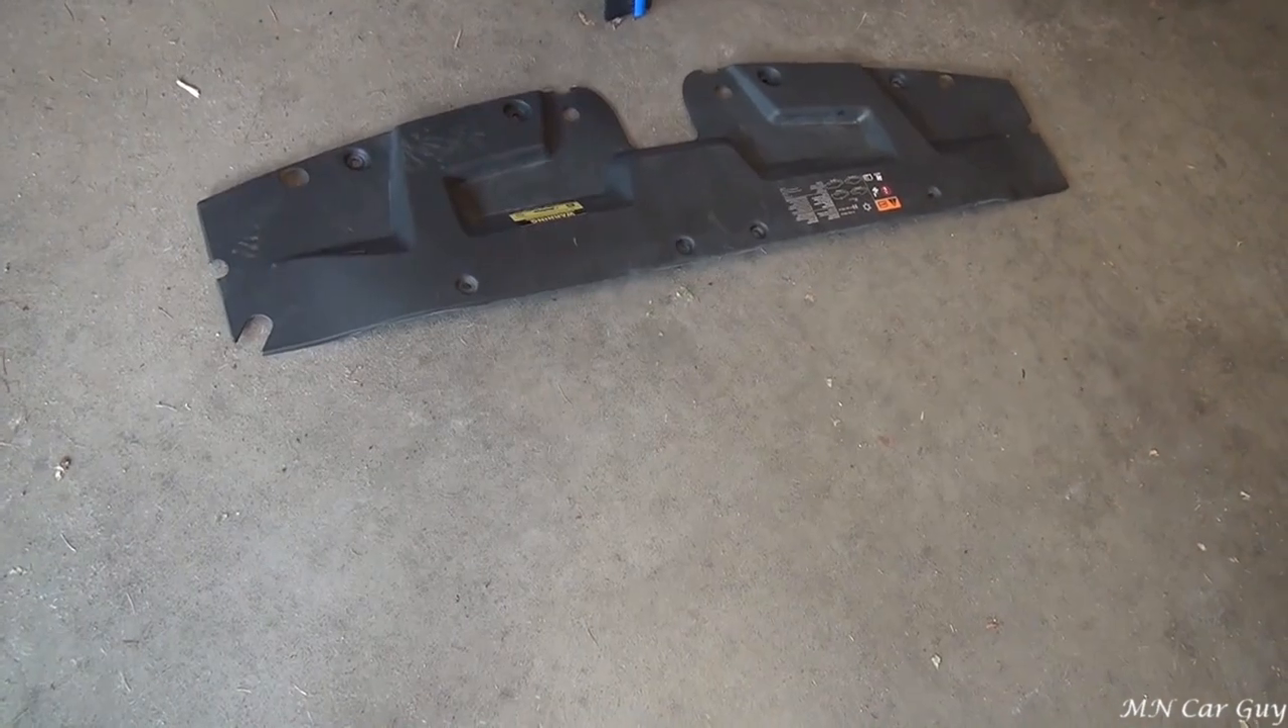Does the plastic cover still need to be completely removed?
No.